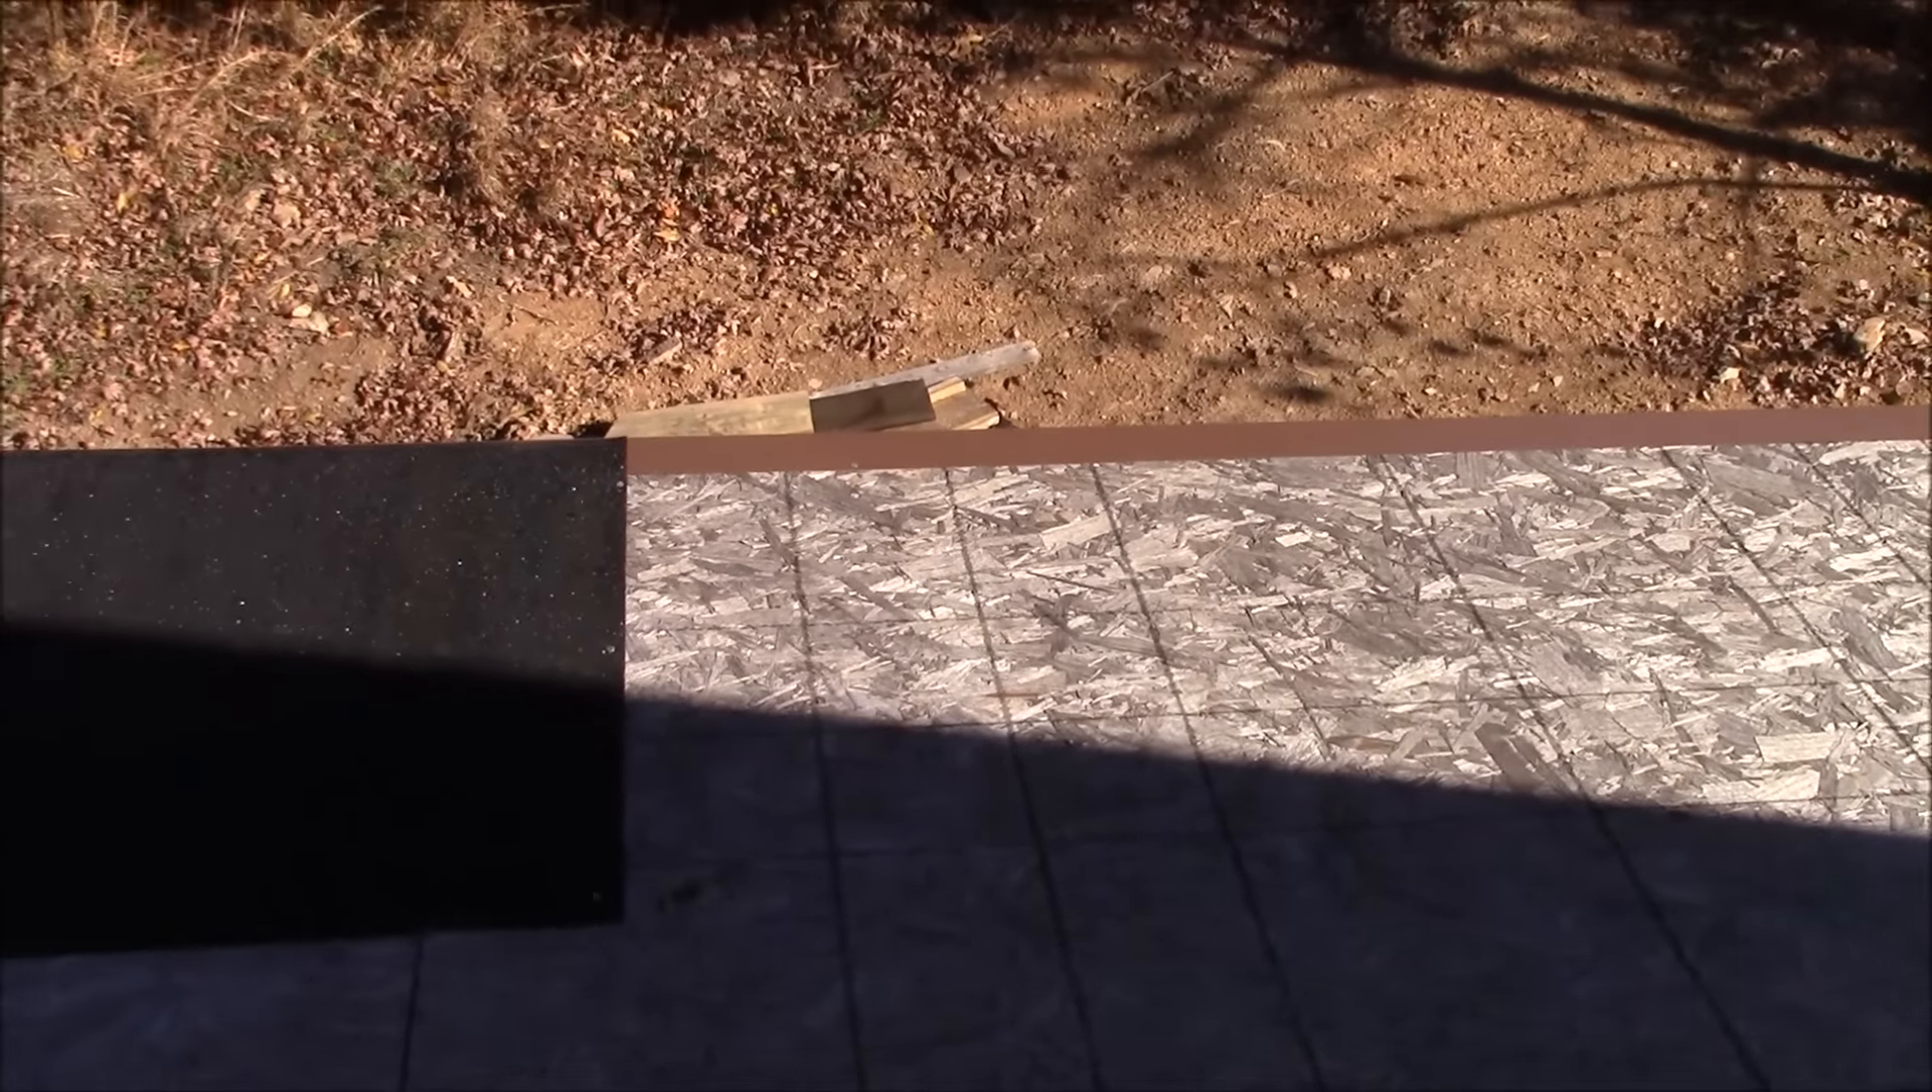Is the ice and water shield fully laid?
No.